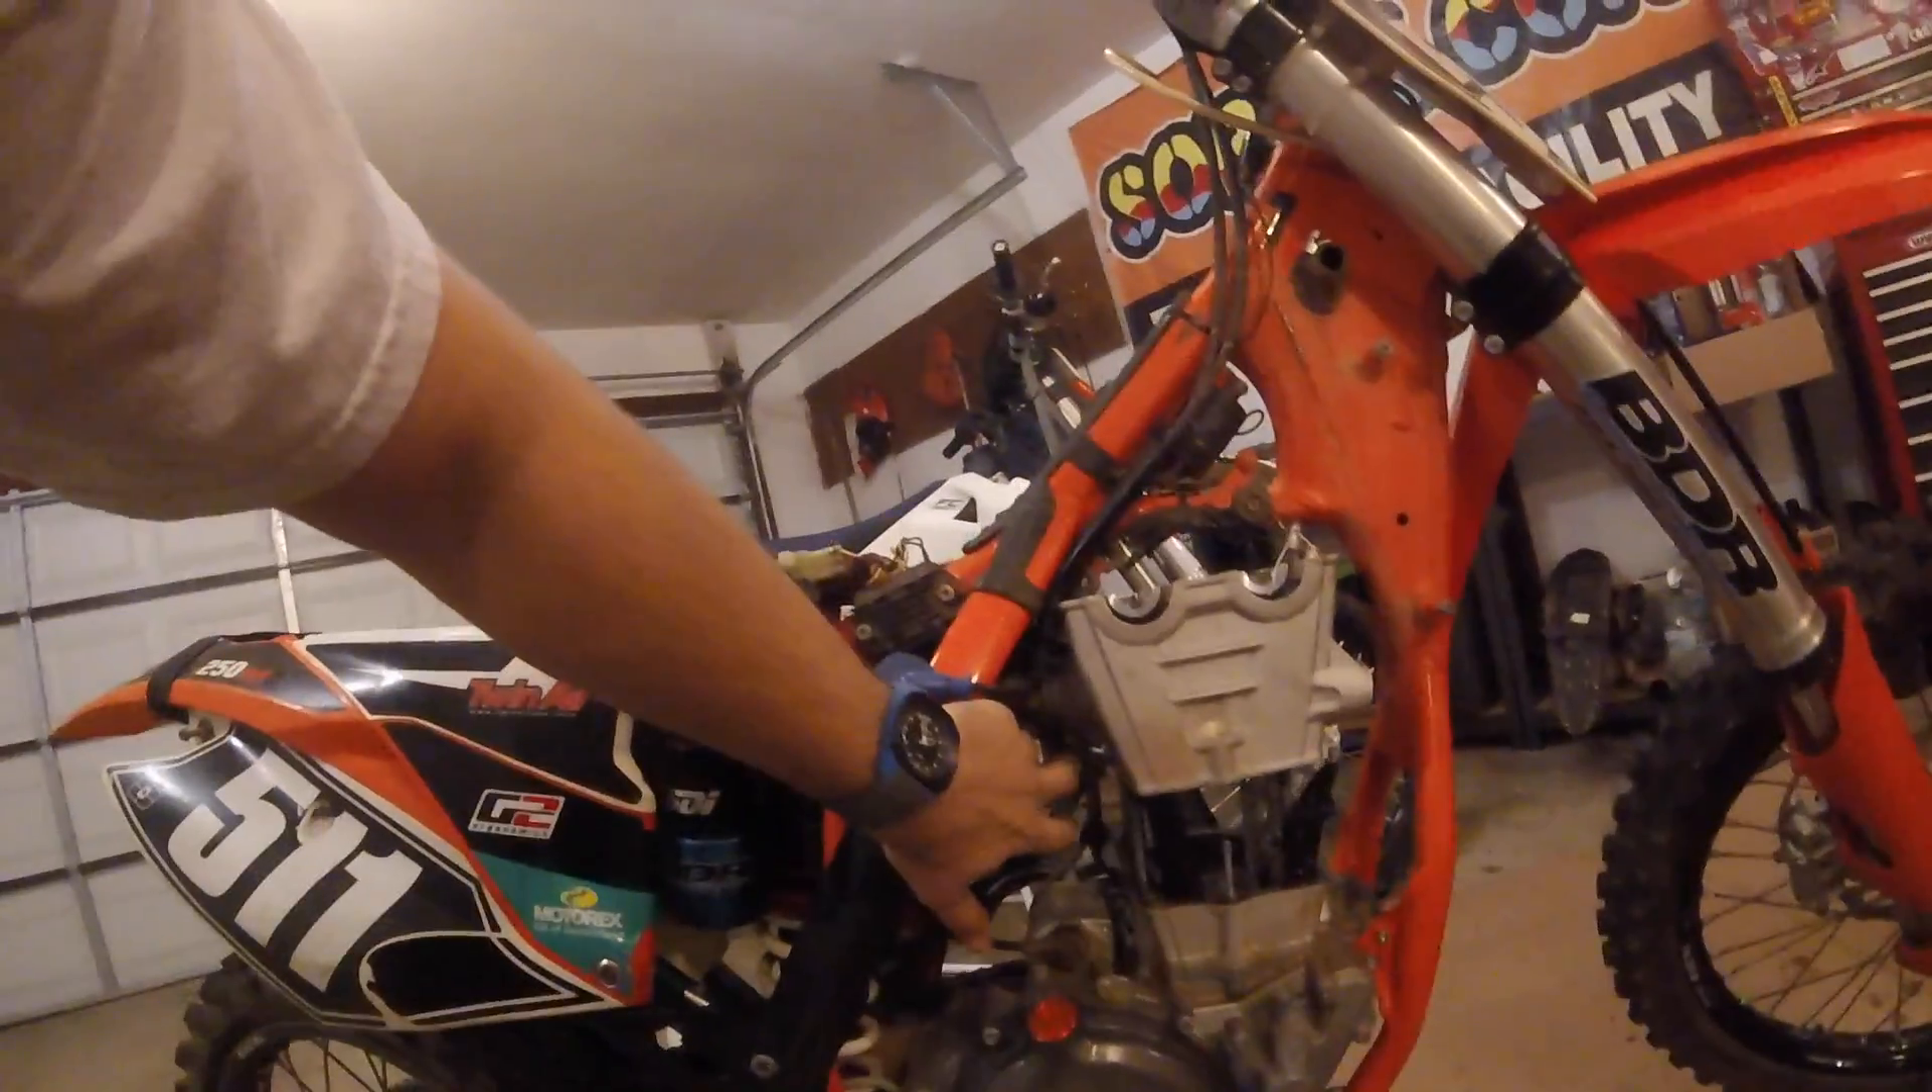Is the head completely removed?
No.